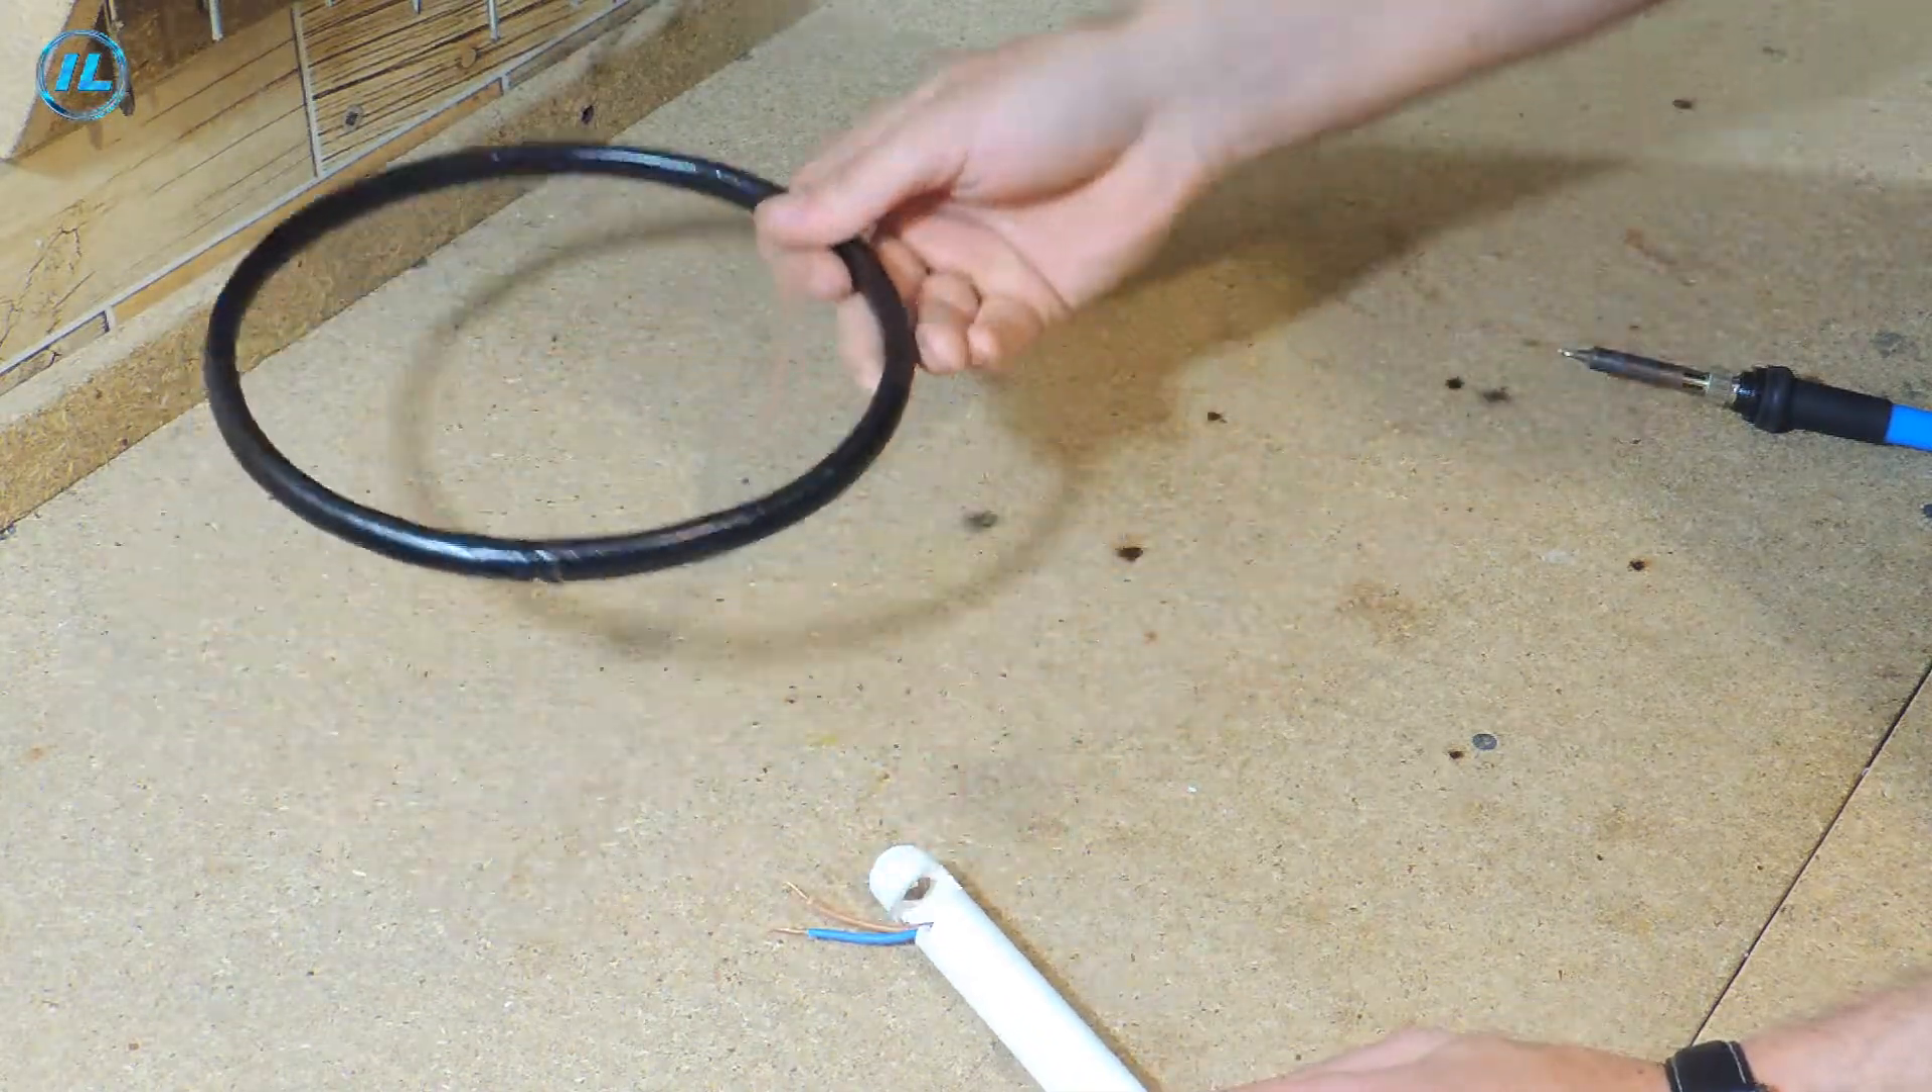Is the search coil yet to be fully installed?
Yes.